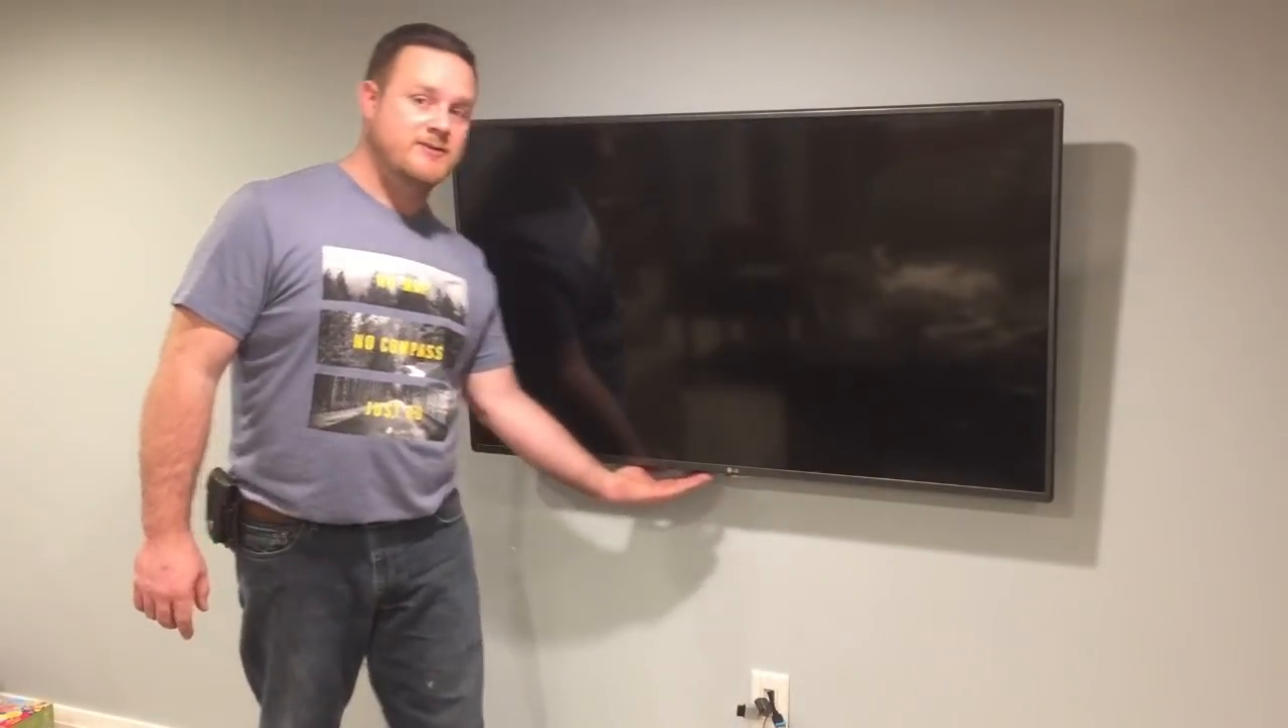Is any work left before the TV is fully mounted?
No.